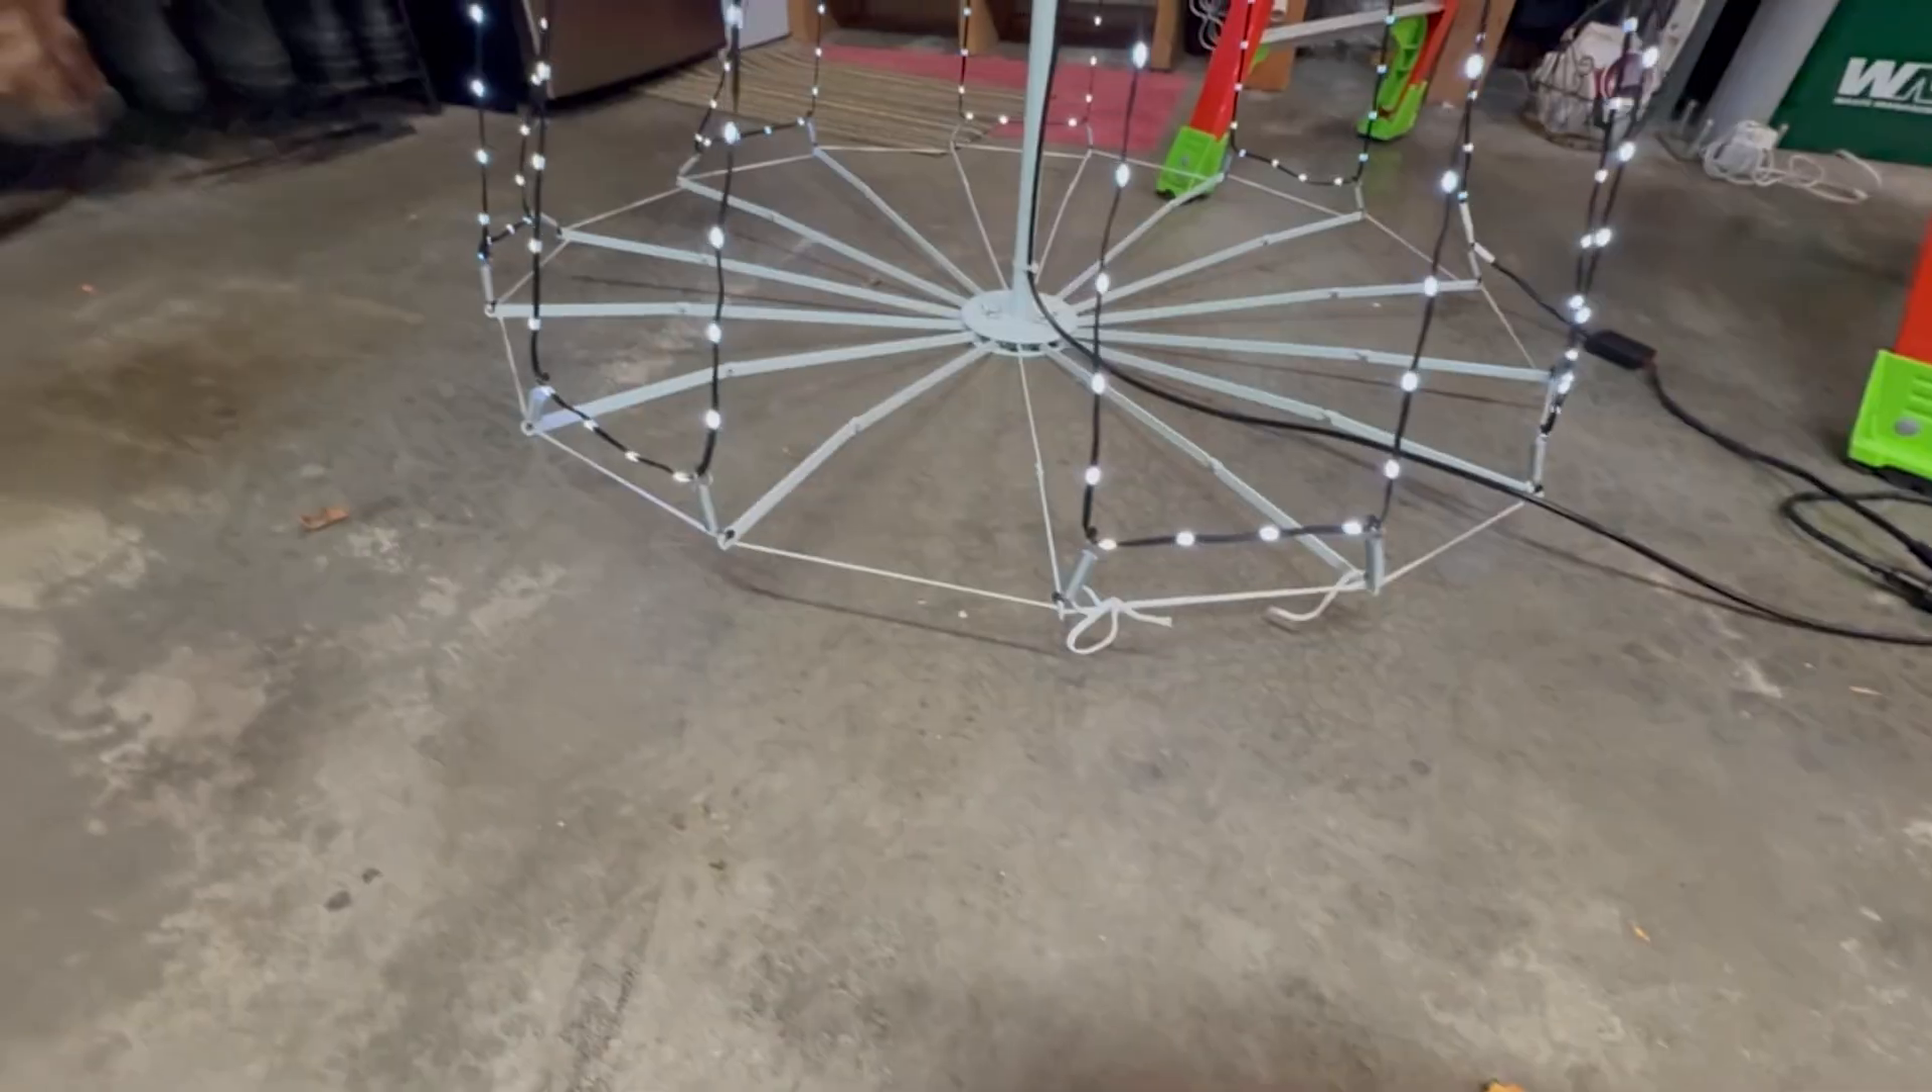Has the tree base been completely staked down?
No.